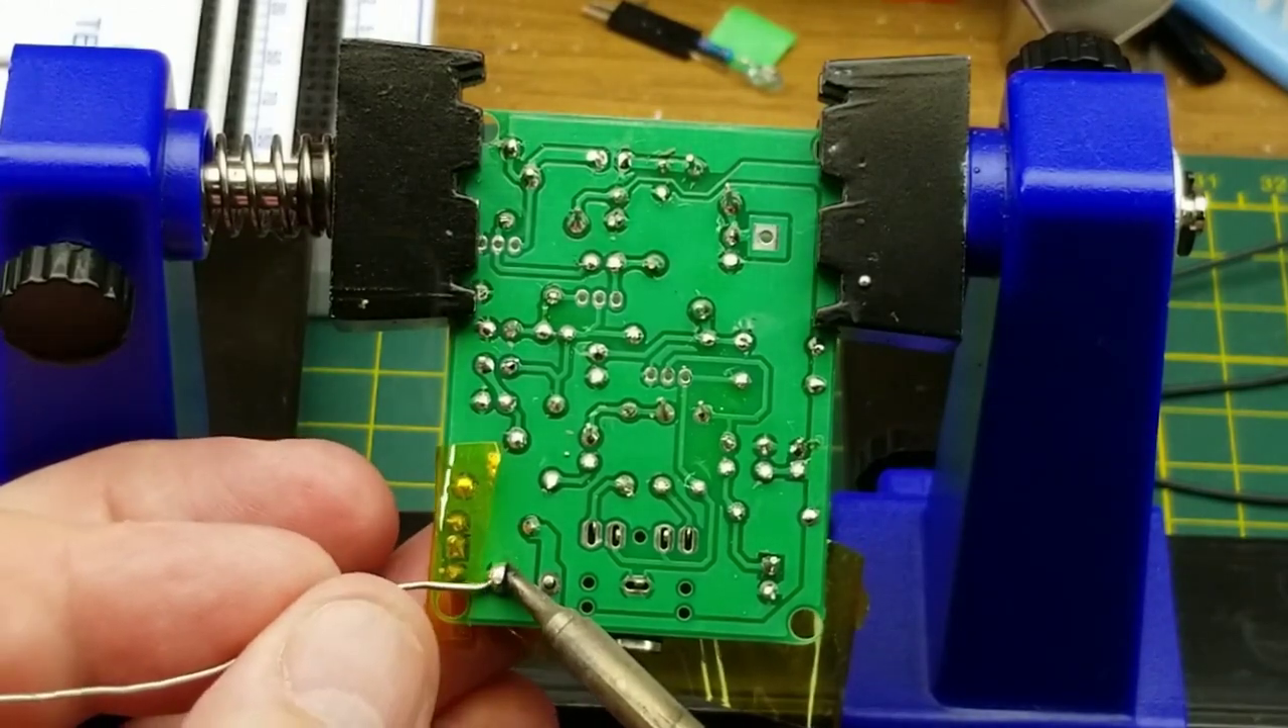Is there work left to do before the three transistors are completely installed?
Yes.